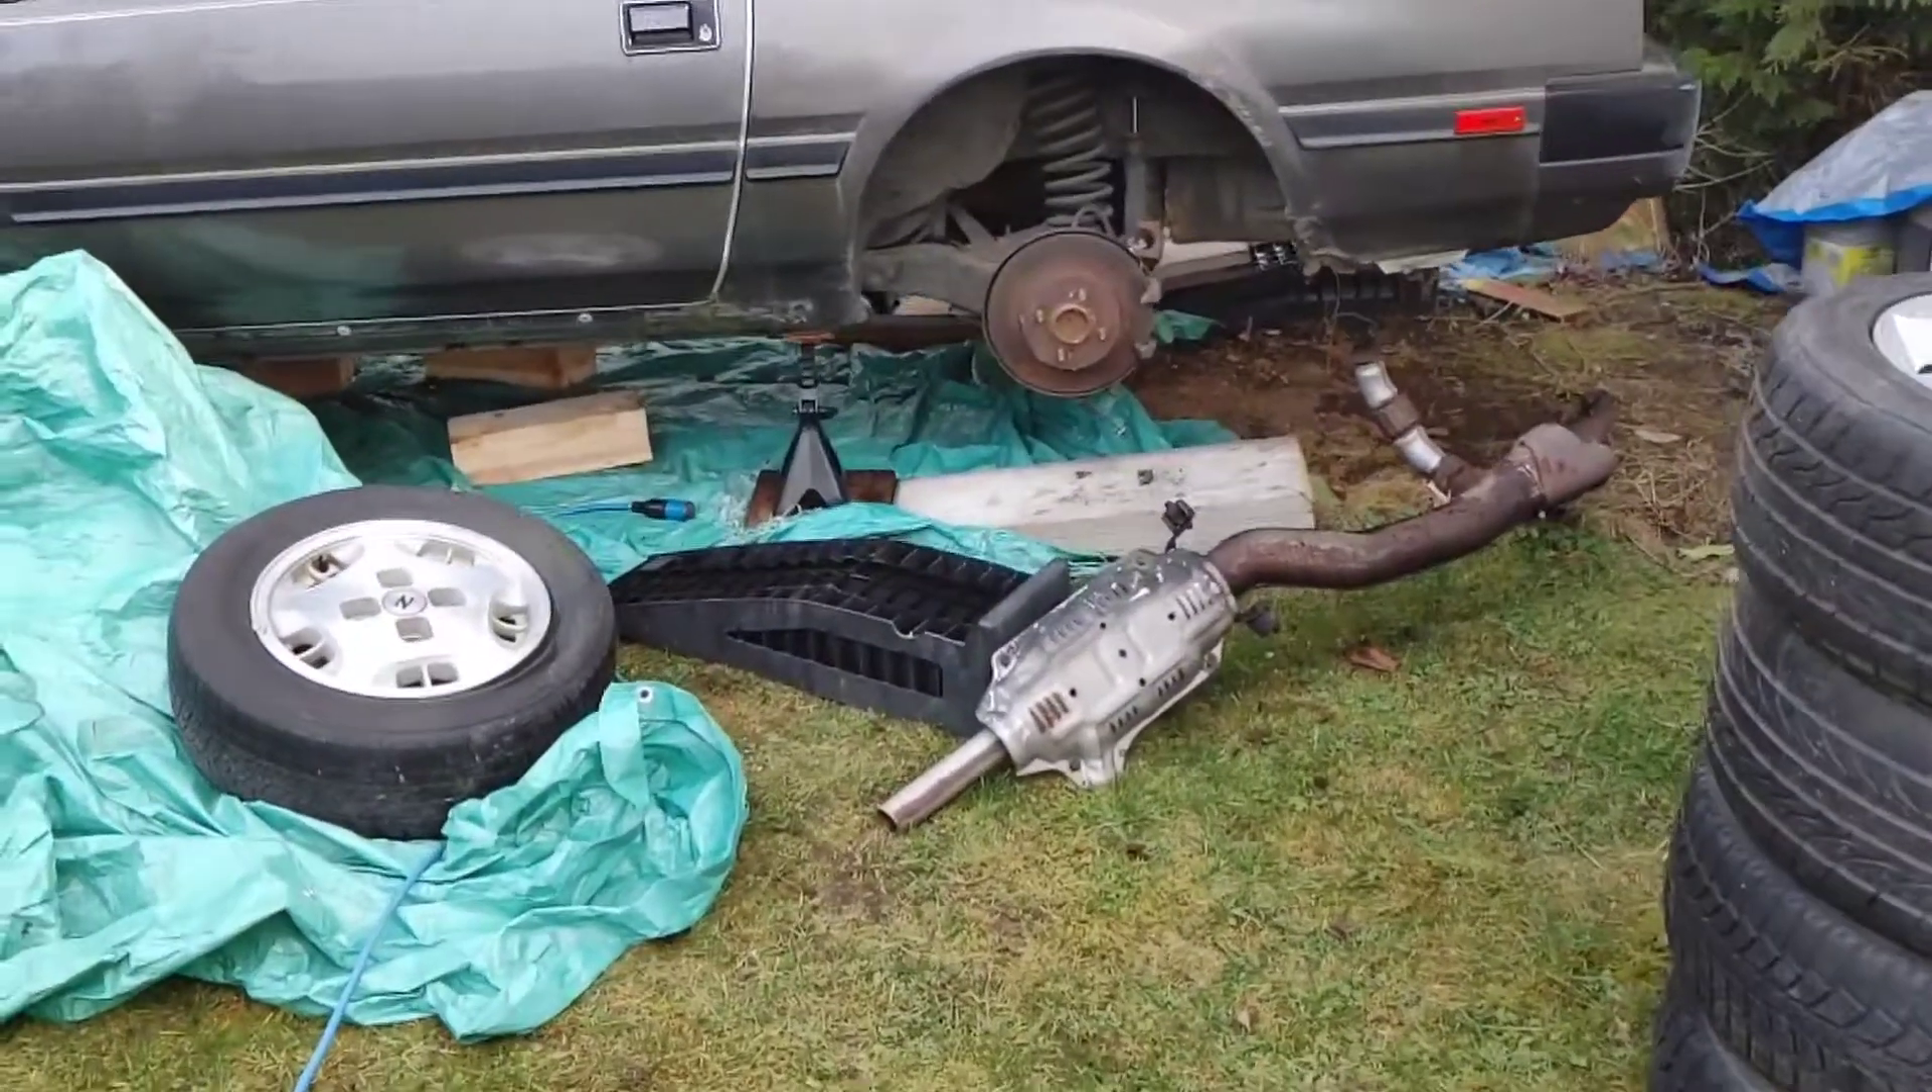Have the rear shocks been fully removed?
No.